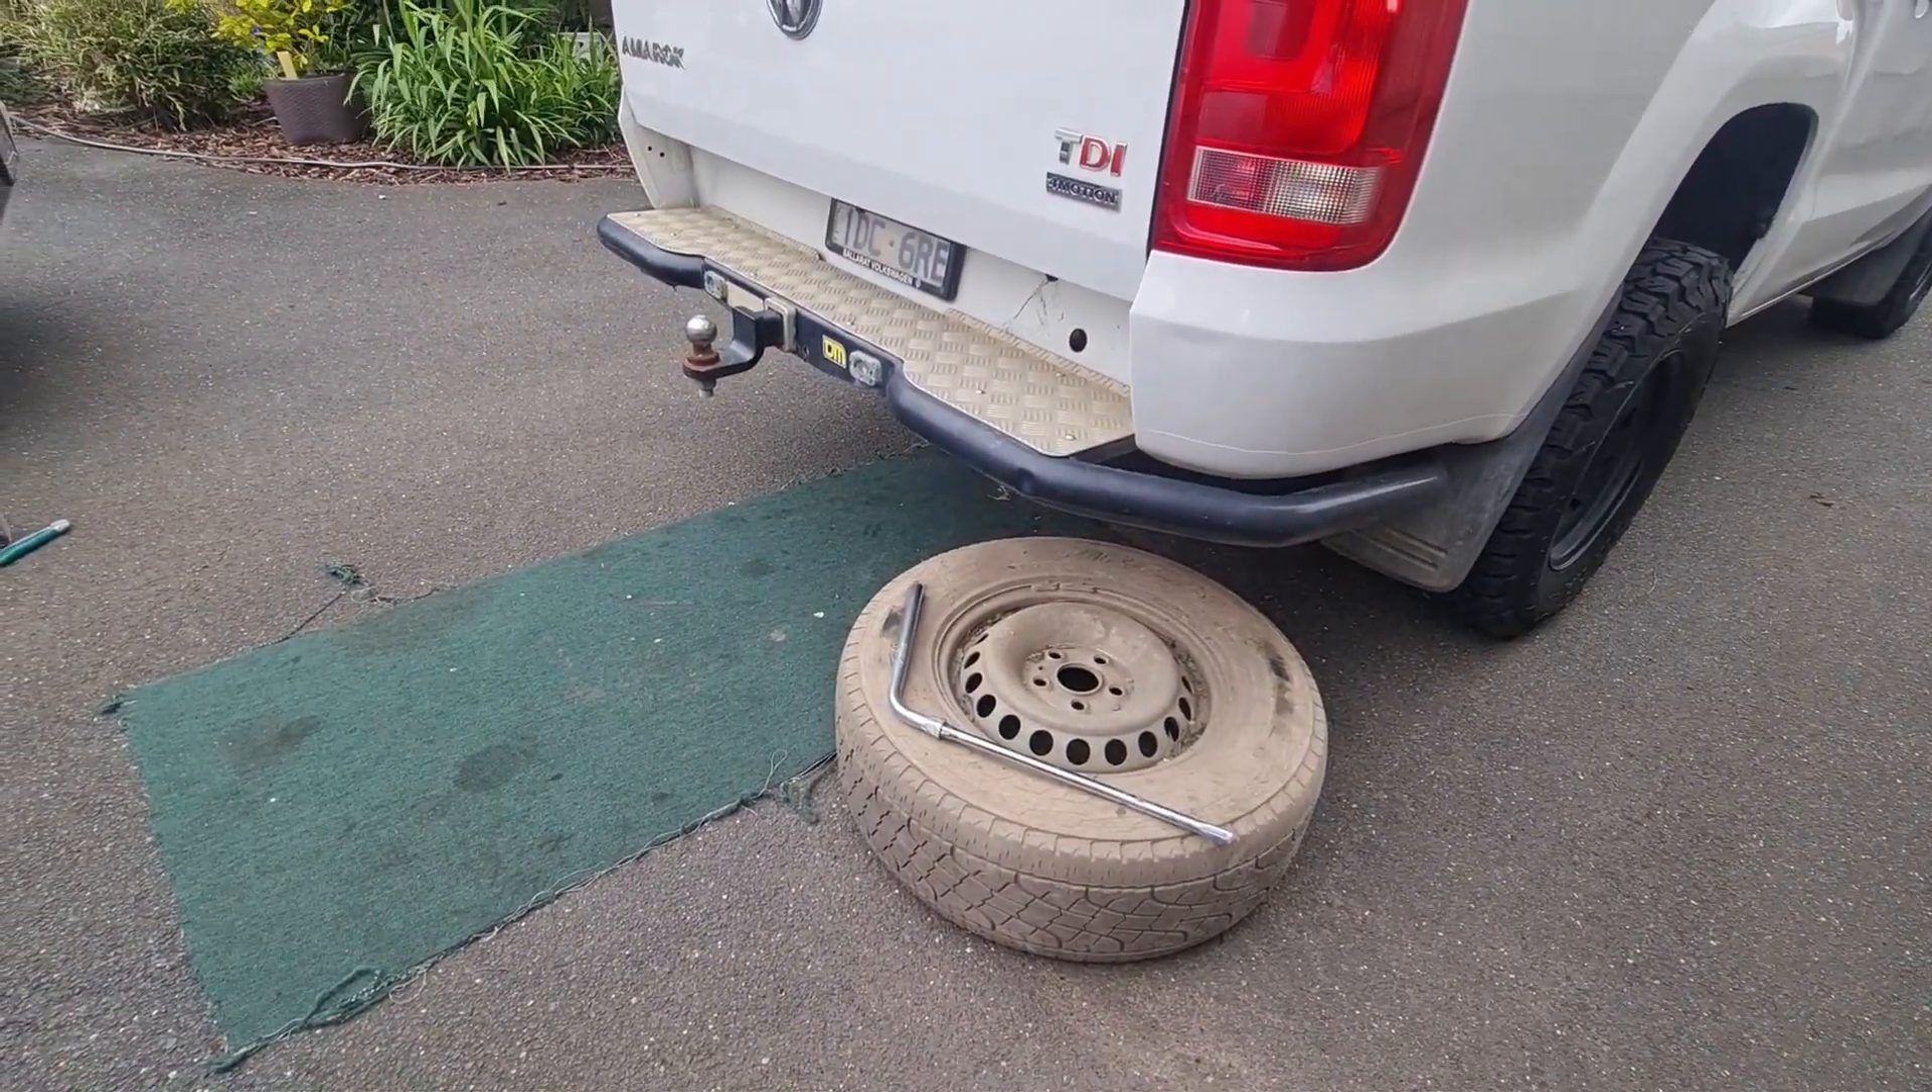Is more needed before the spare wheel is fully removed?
No.